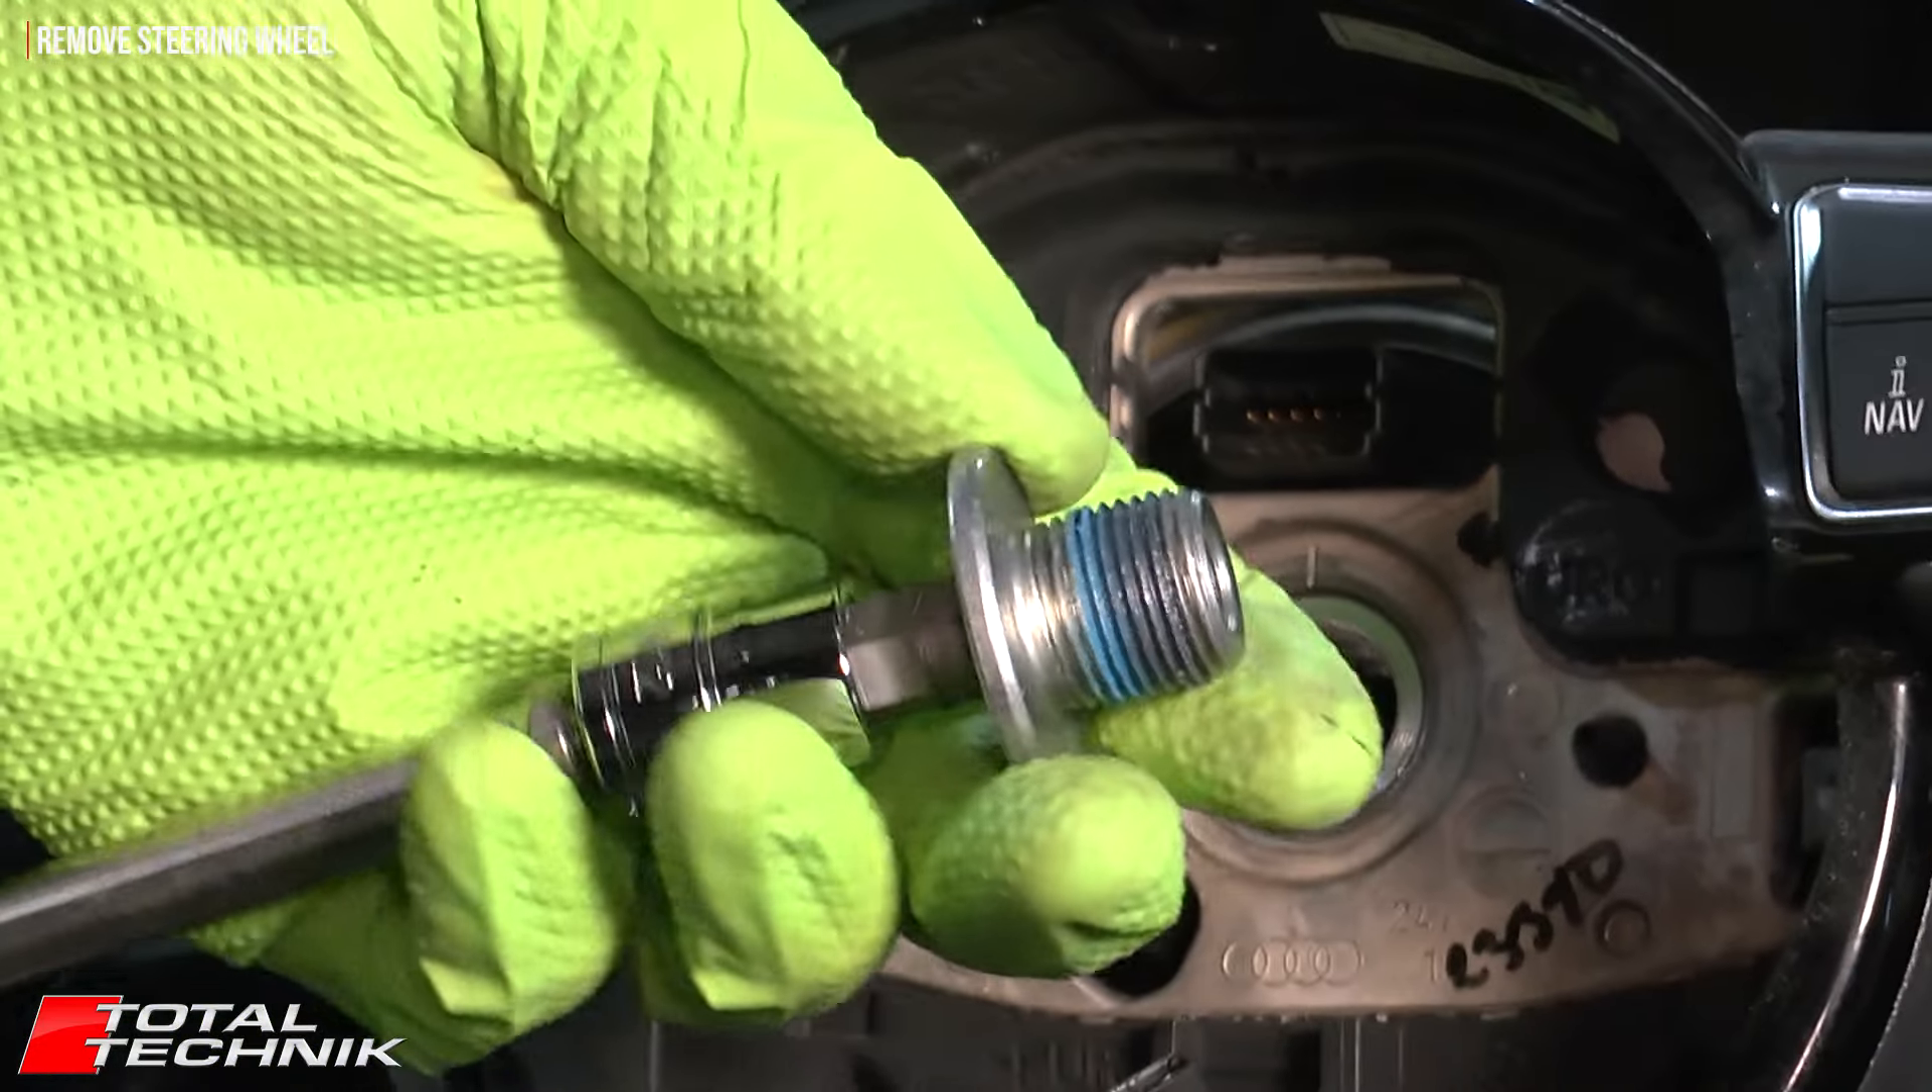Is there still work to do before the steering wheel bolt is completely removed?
No.